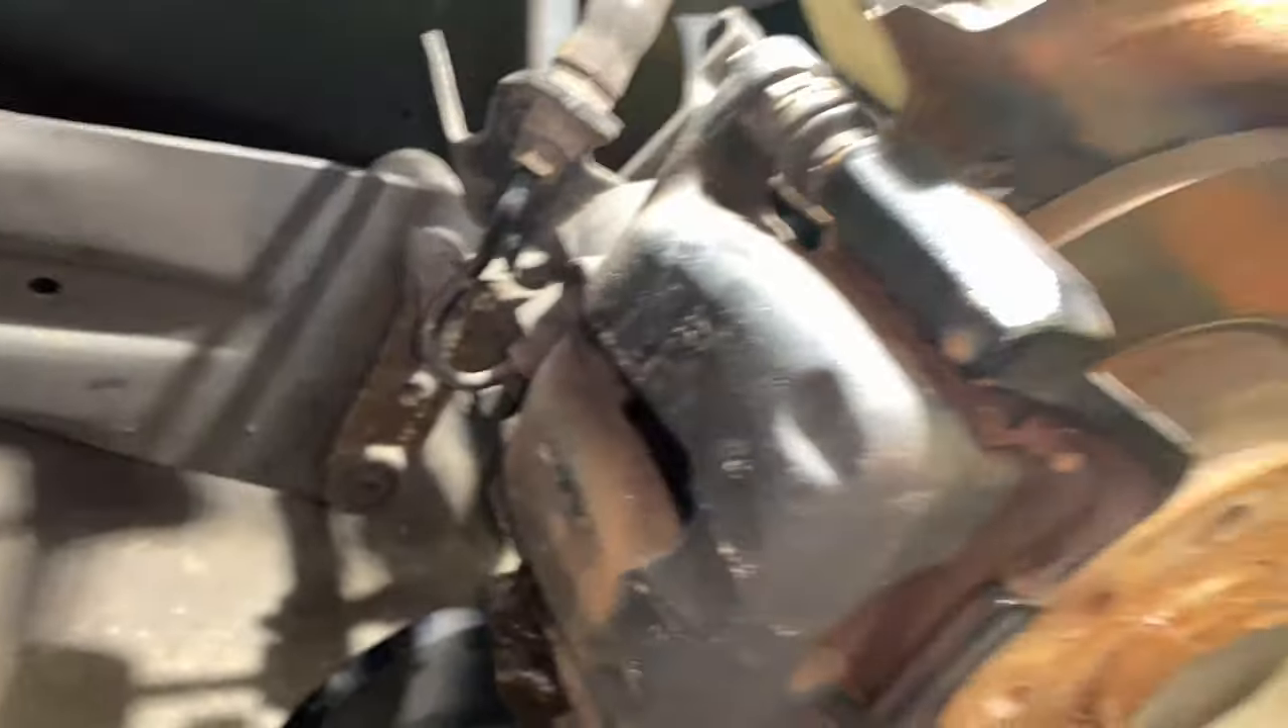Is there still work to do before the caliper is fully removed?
Yes.